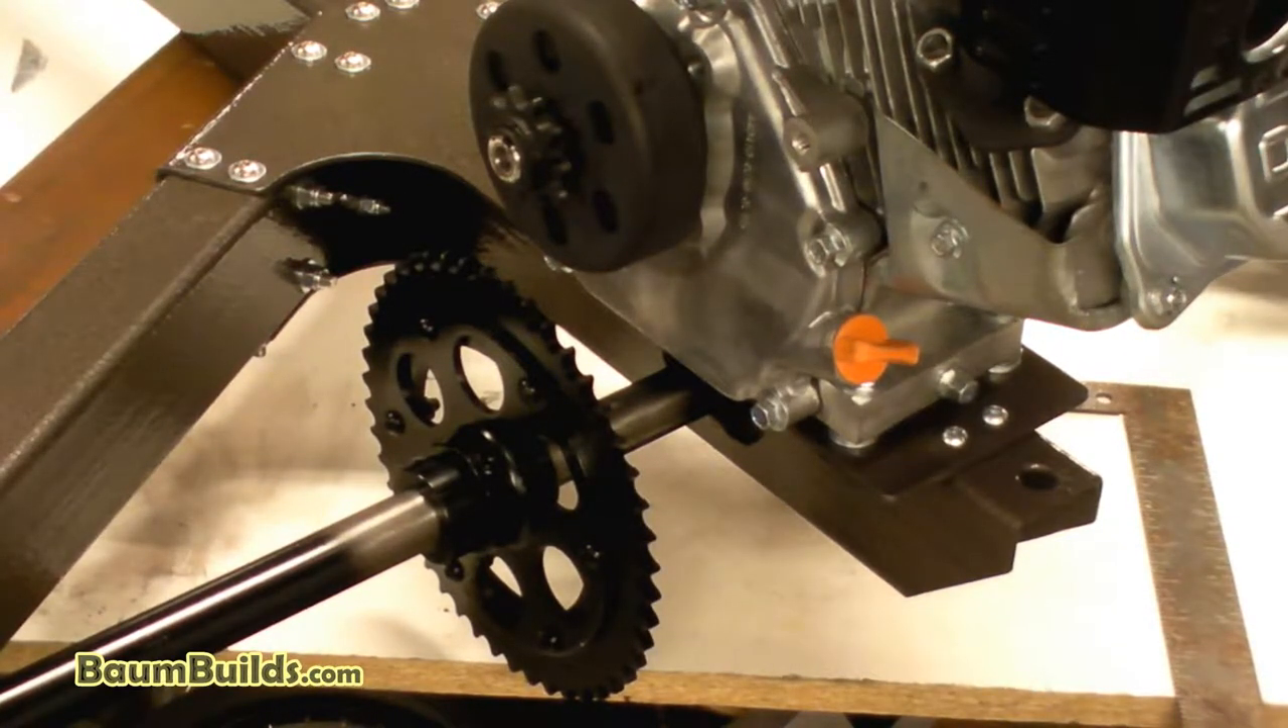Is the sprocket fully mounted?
Yes.